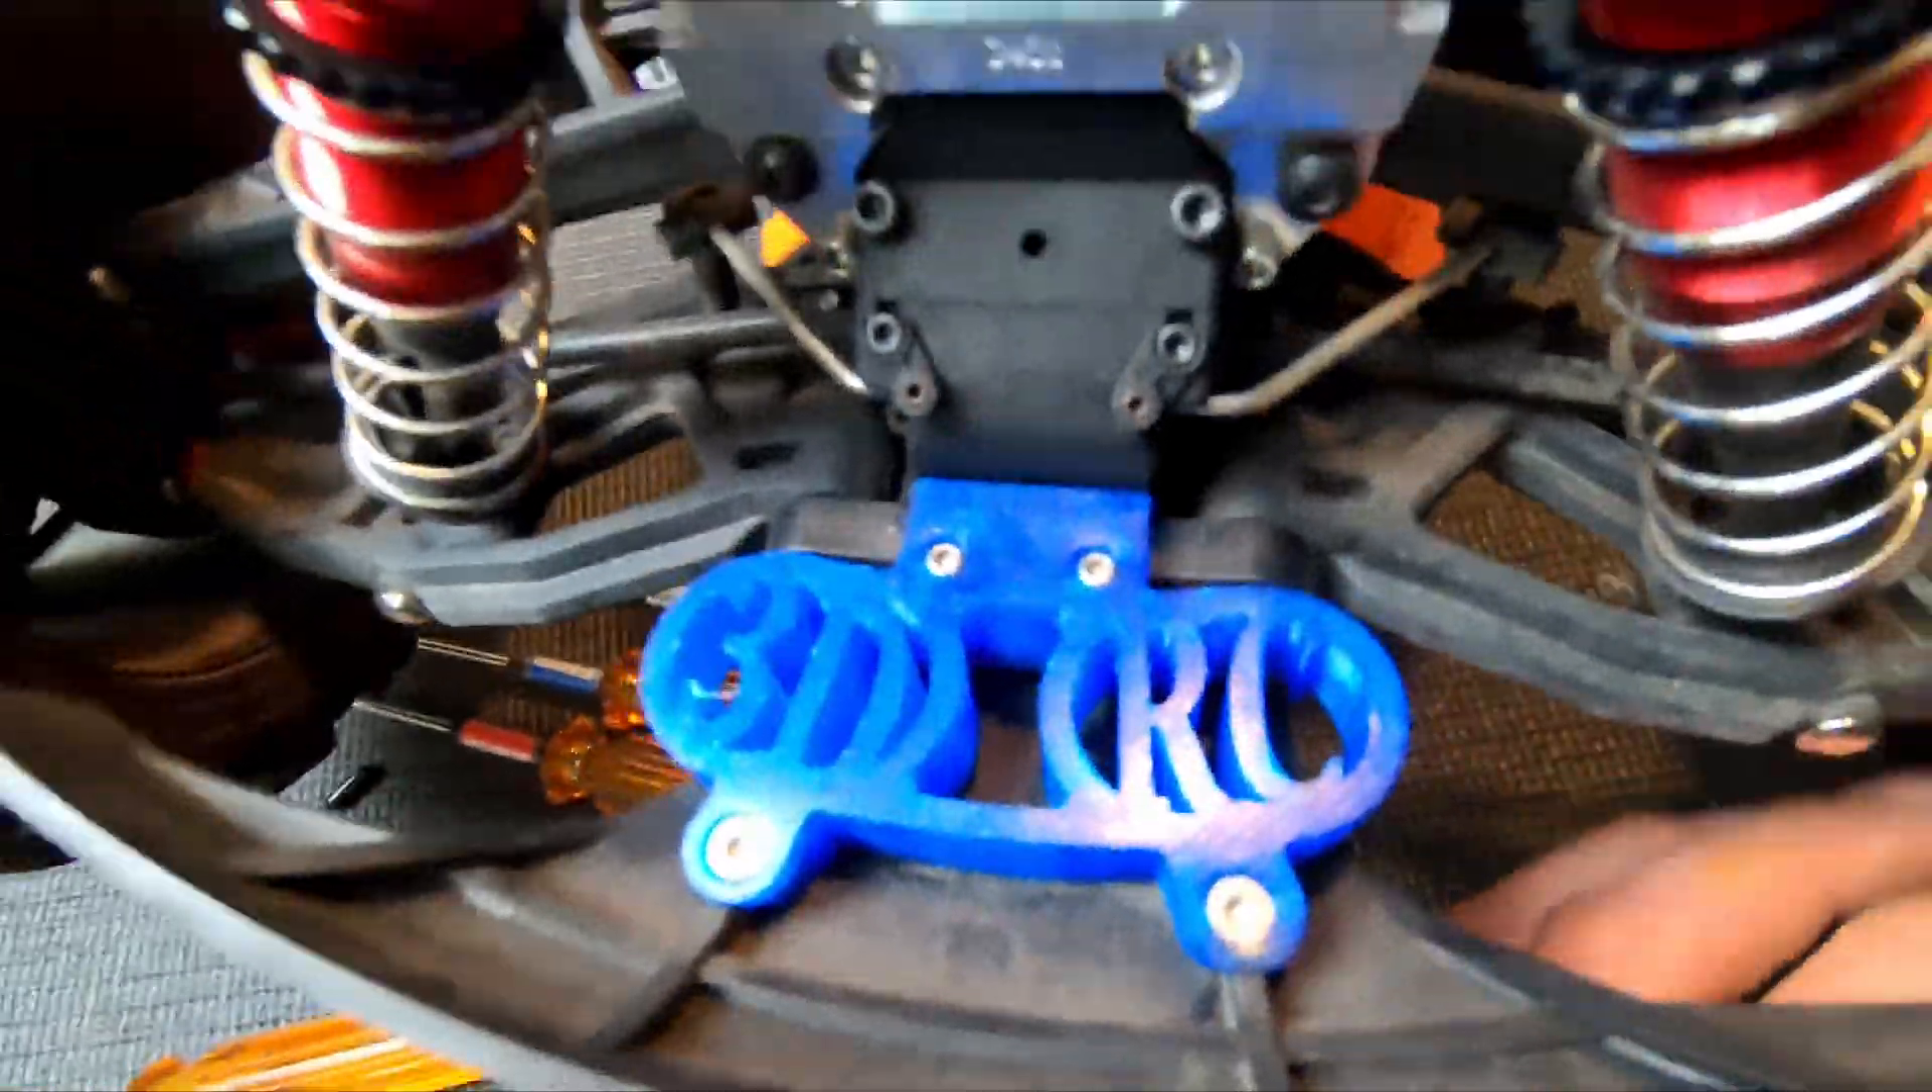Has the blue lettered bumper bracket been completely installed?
Yes.